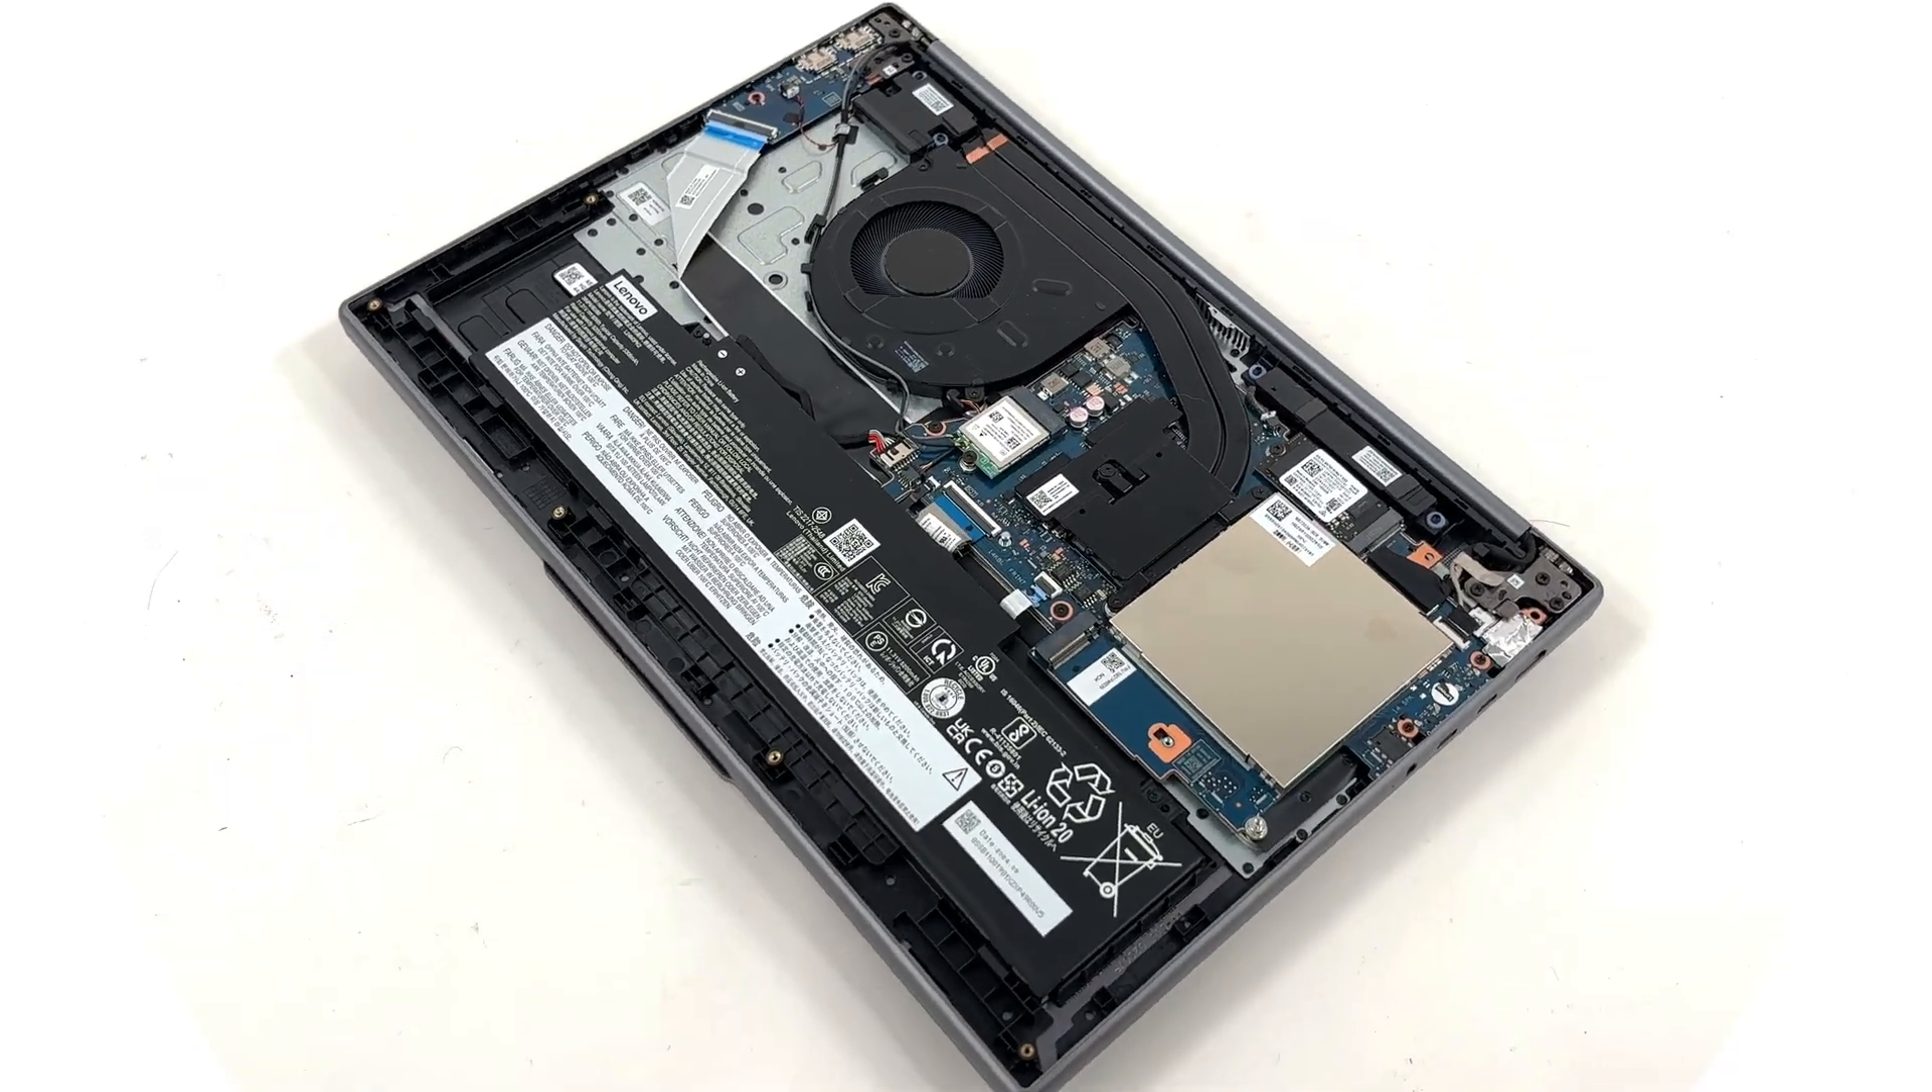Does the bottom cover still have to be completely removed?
No.